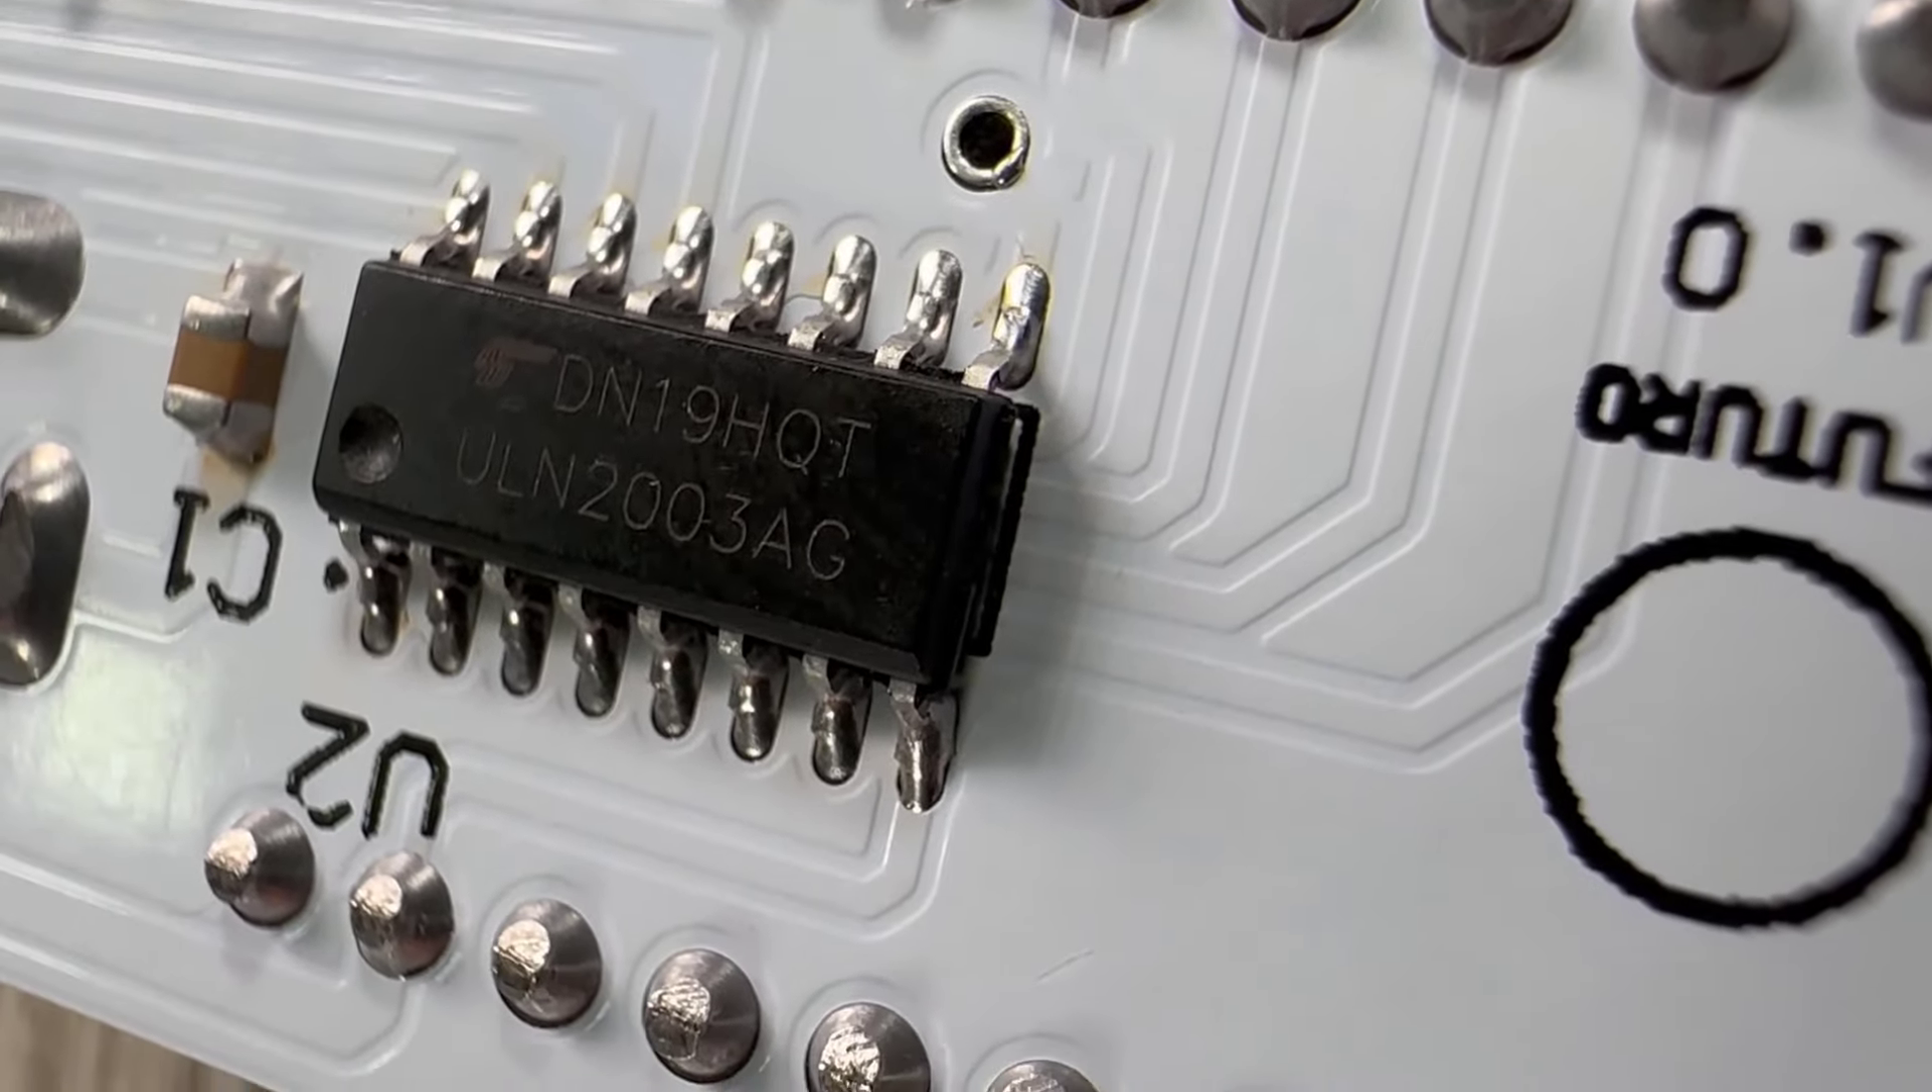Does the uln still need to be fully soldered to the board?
No.